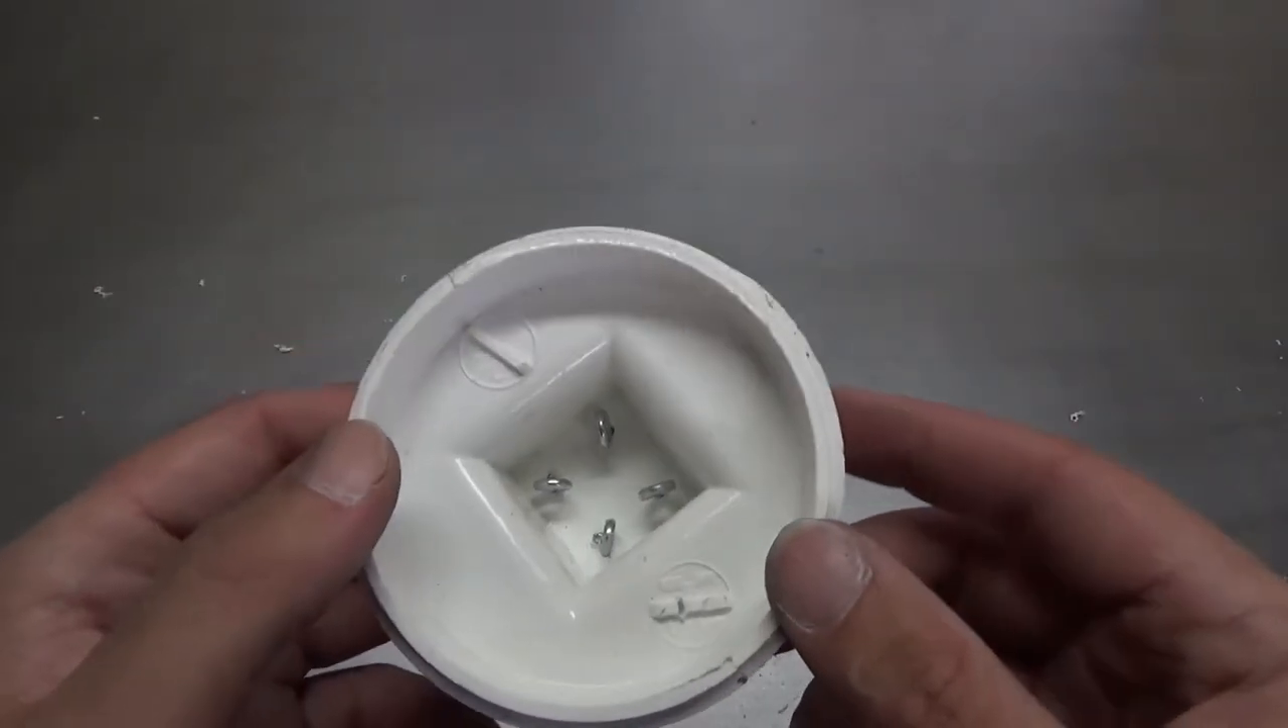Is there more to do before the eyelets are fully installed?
No.